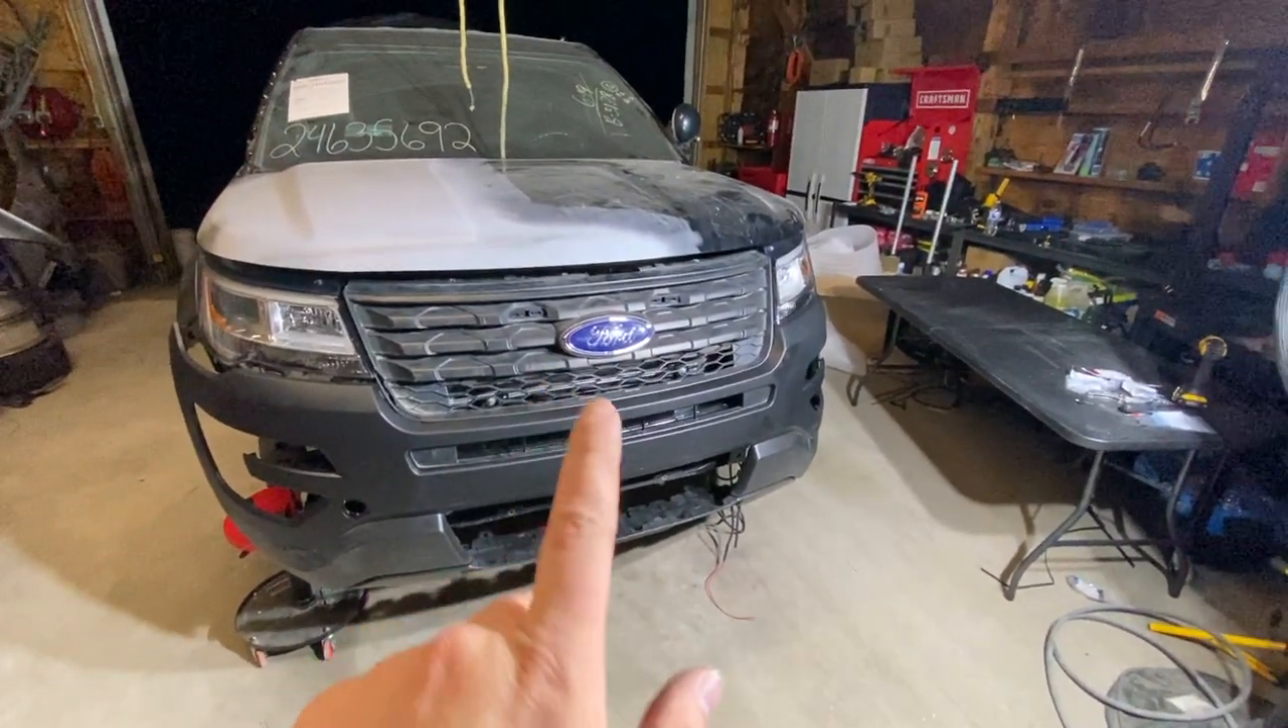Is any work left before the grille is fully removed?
Yes.